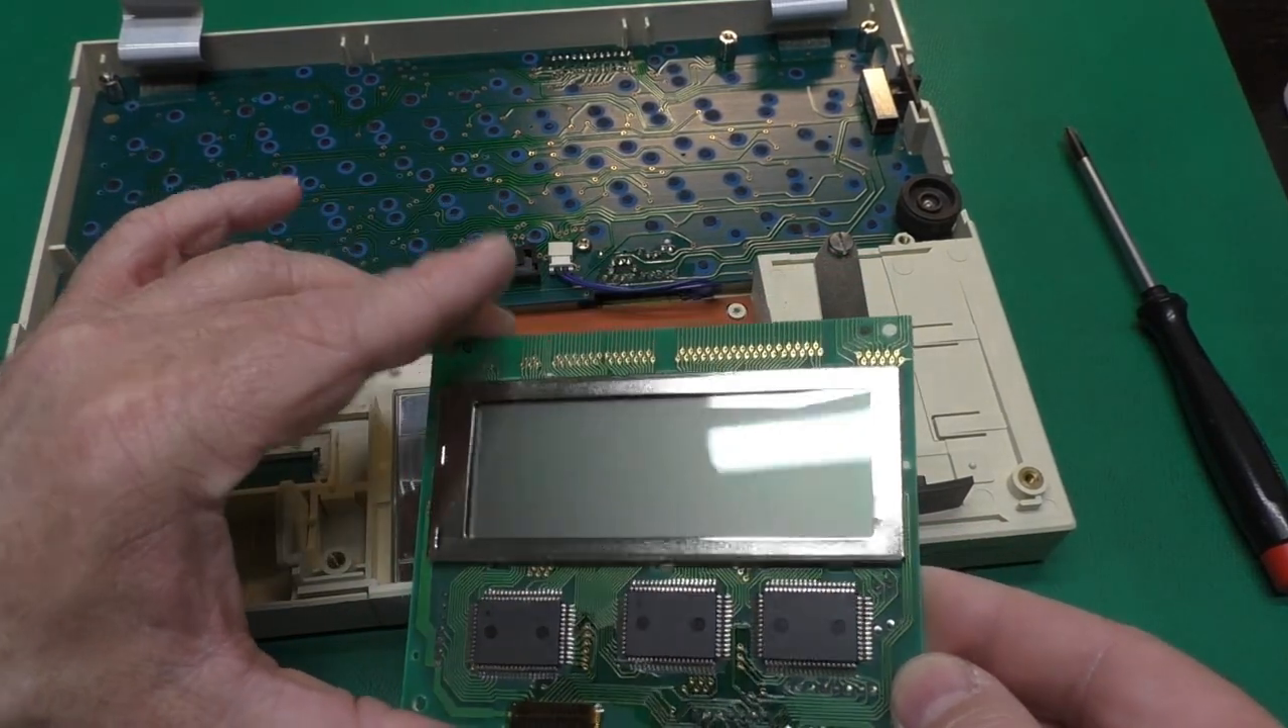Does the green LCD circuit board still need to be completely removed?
No.